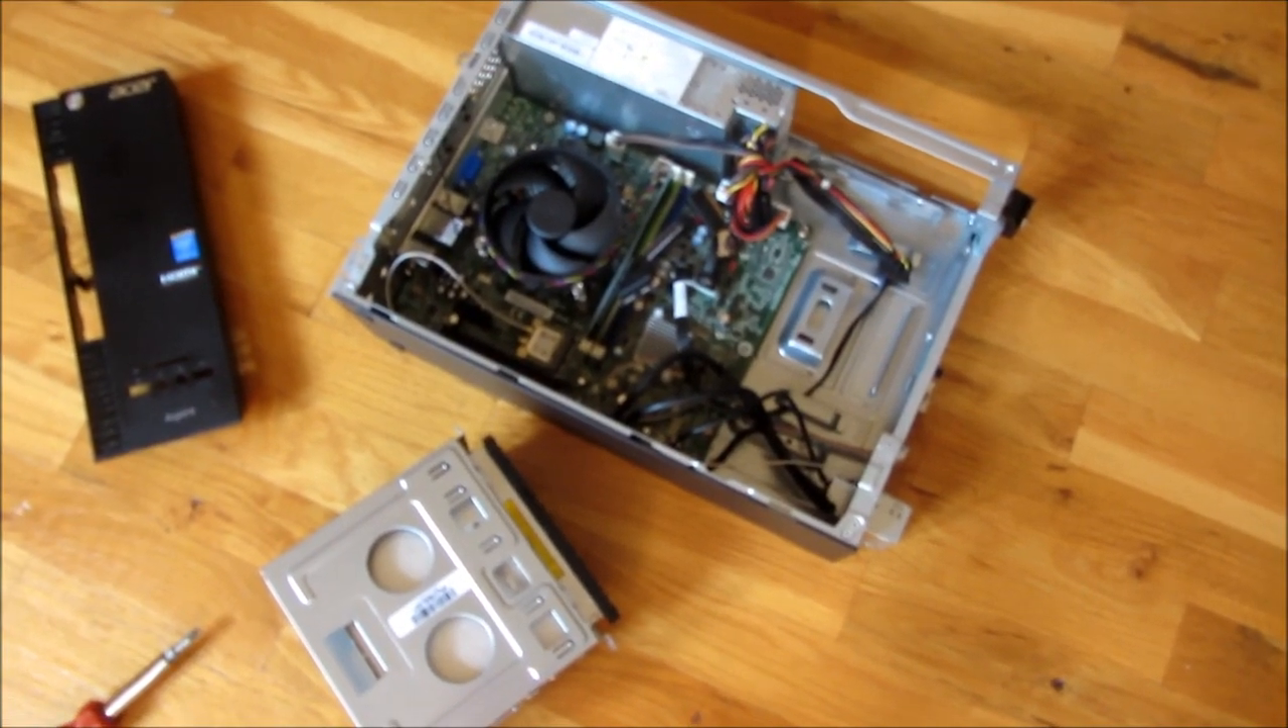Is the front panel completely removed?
Yes.